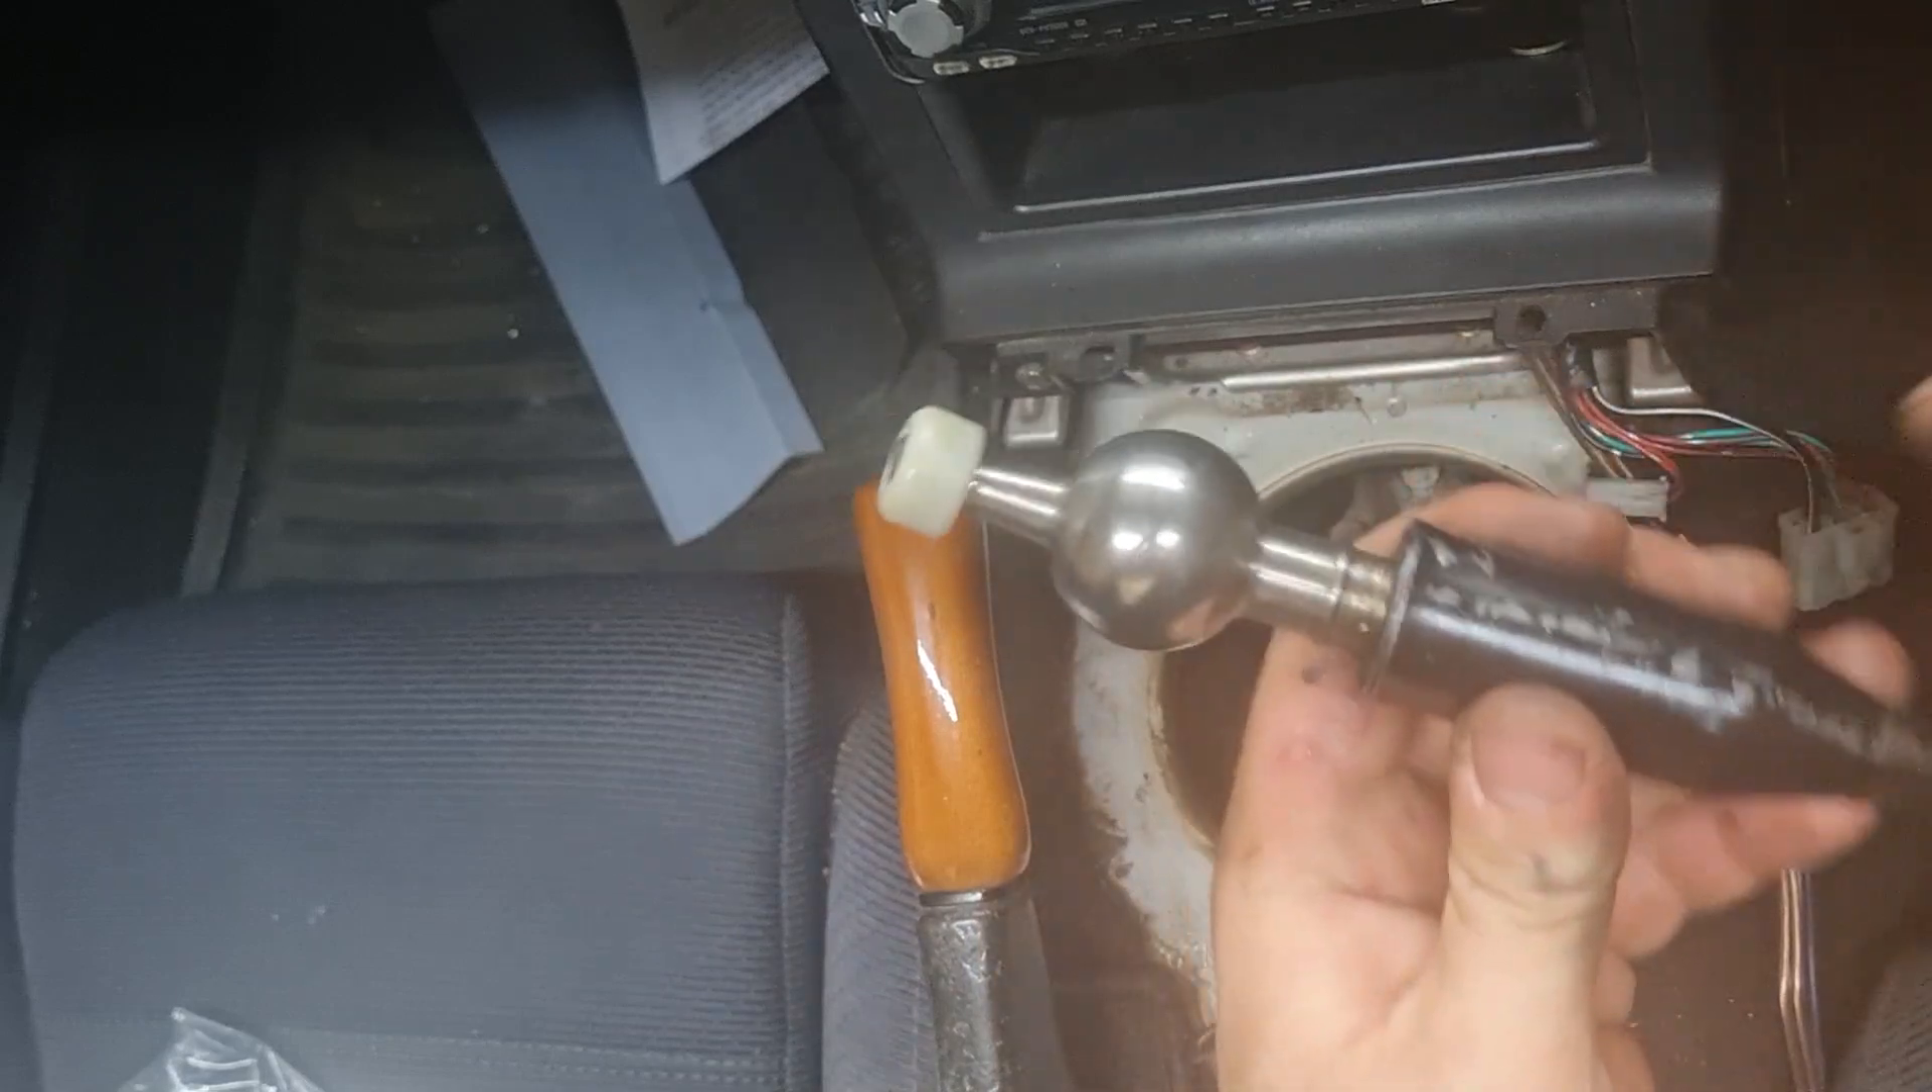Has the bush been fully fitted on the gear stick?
Yes.